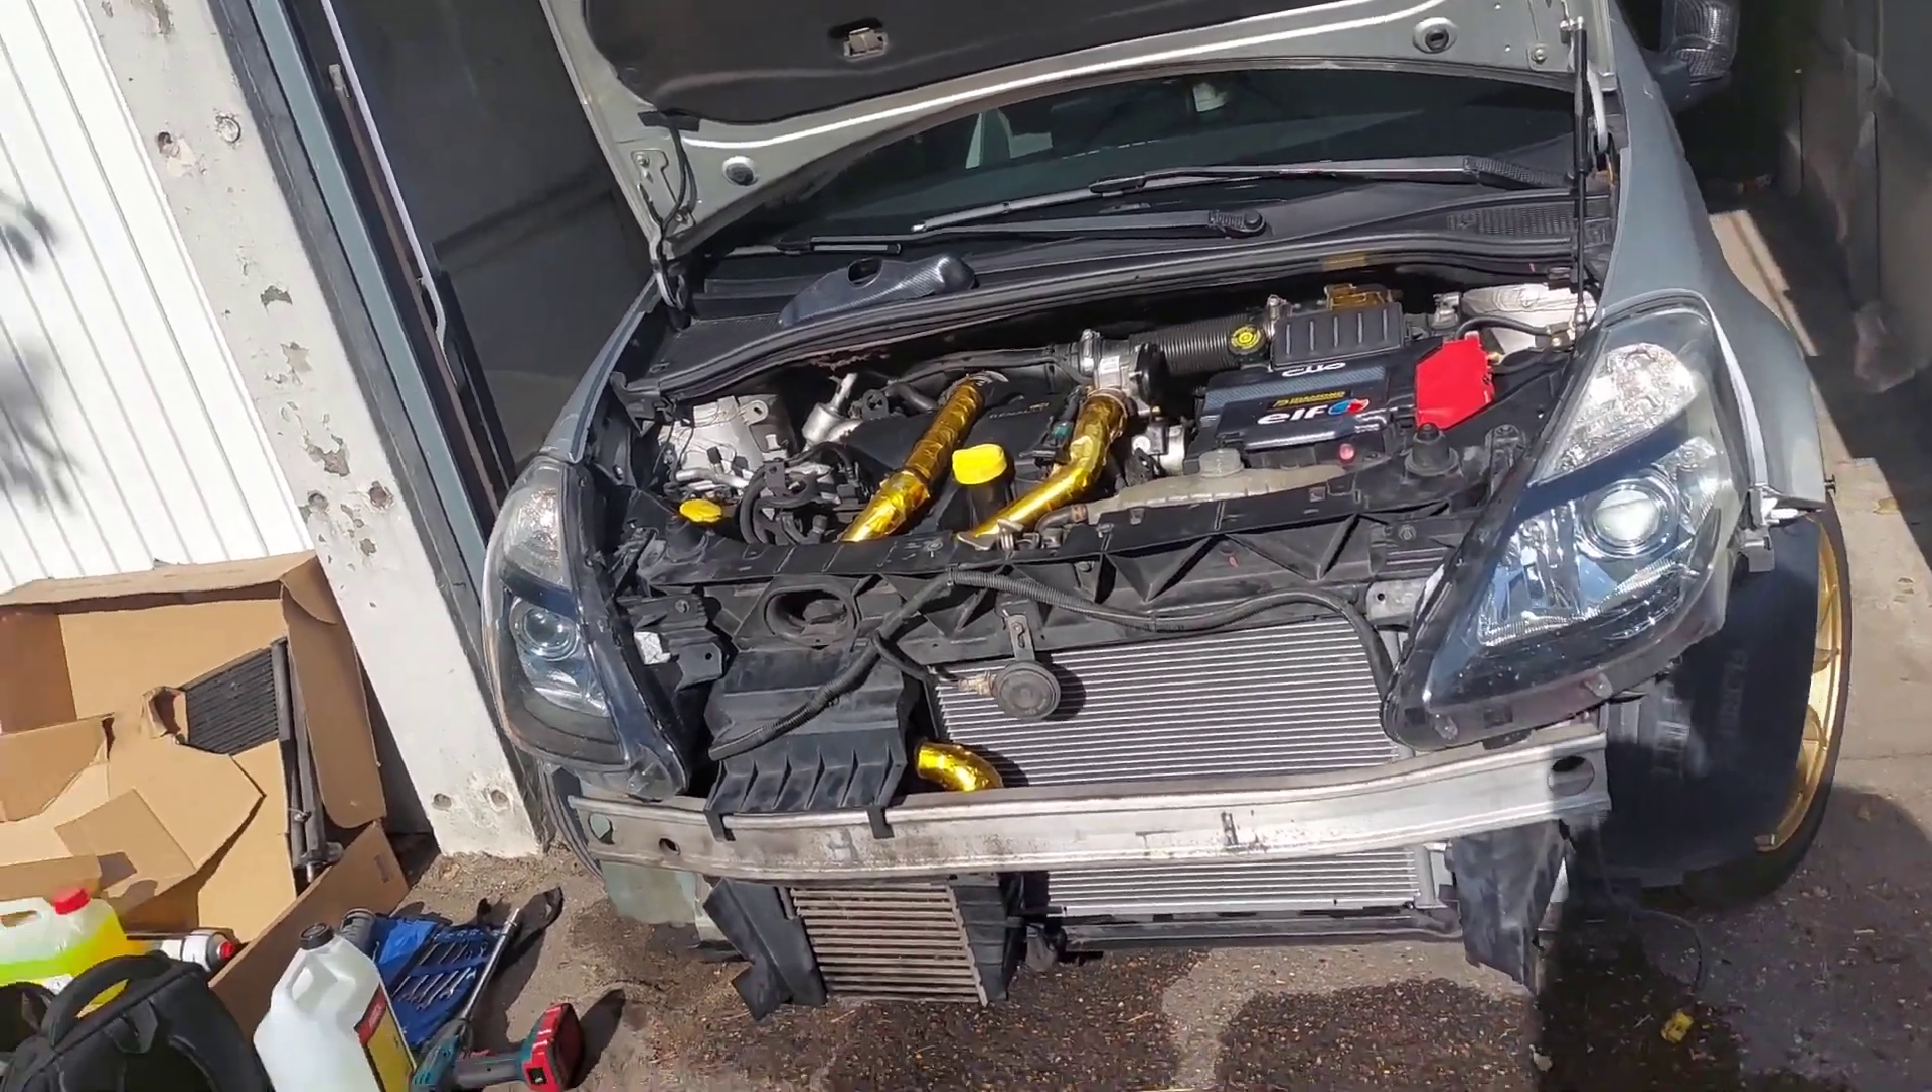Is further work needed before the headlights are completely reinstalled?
No.